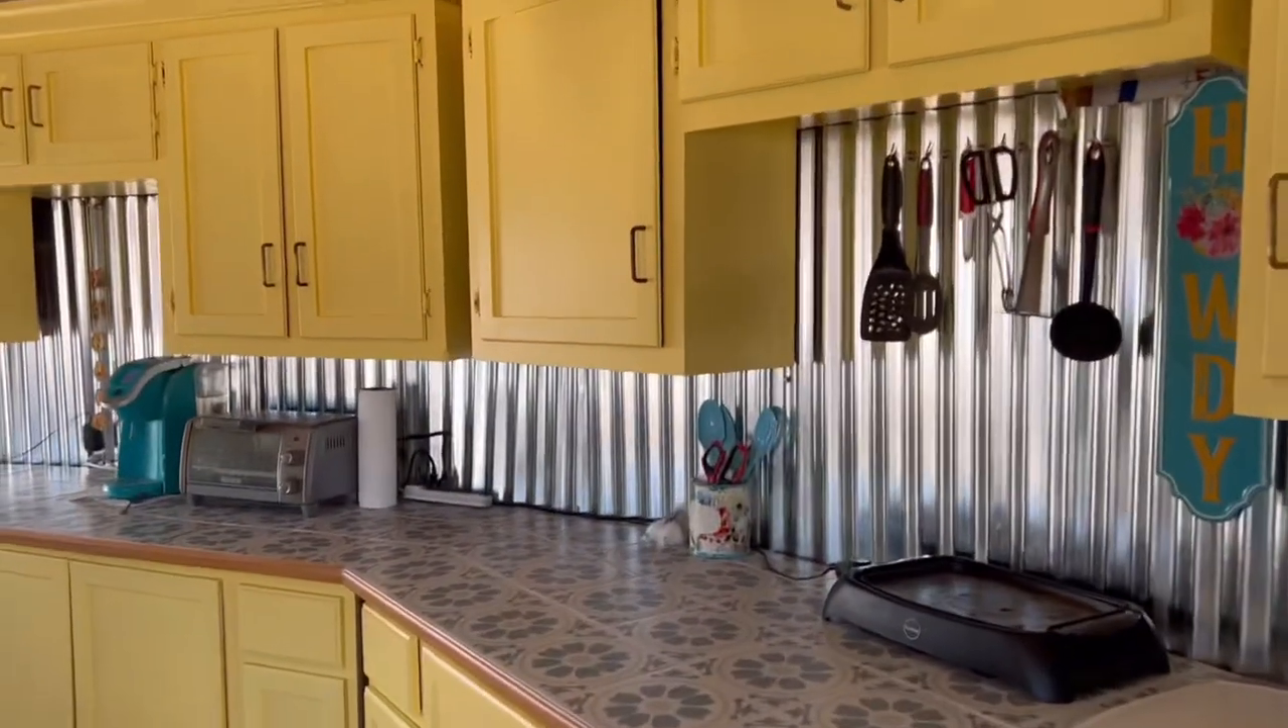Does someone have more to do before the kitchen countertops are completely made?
No.